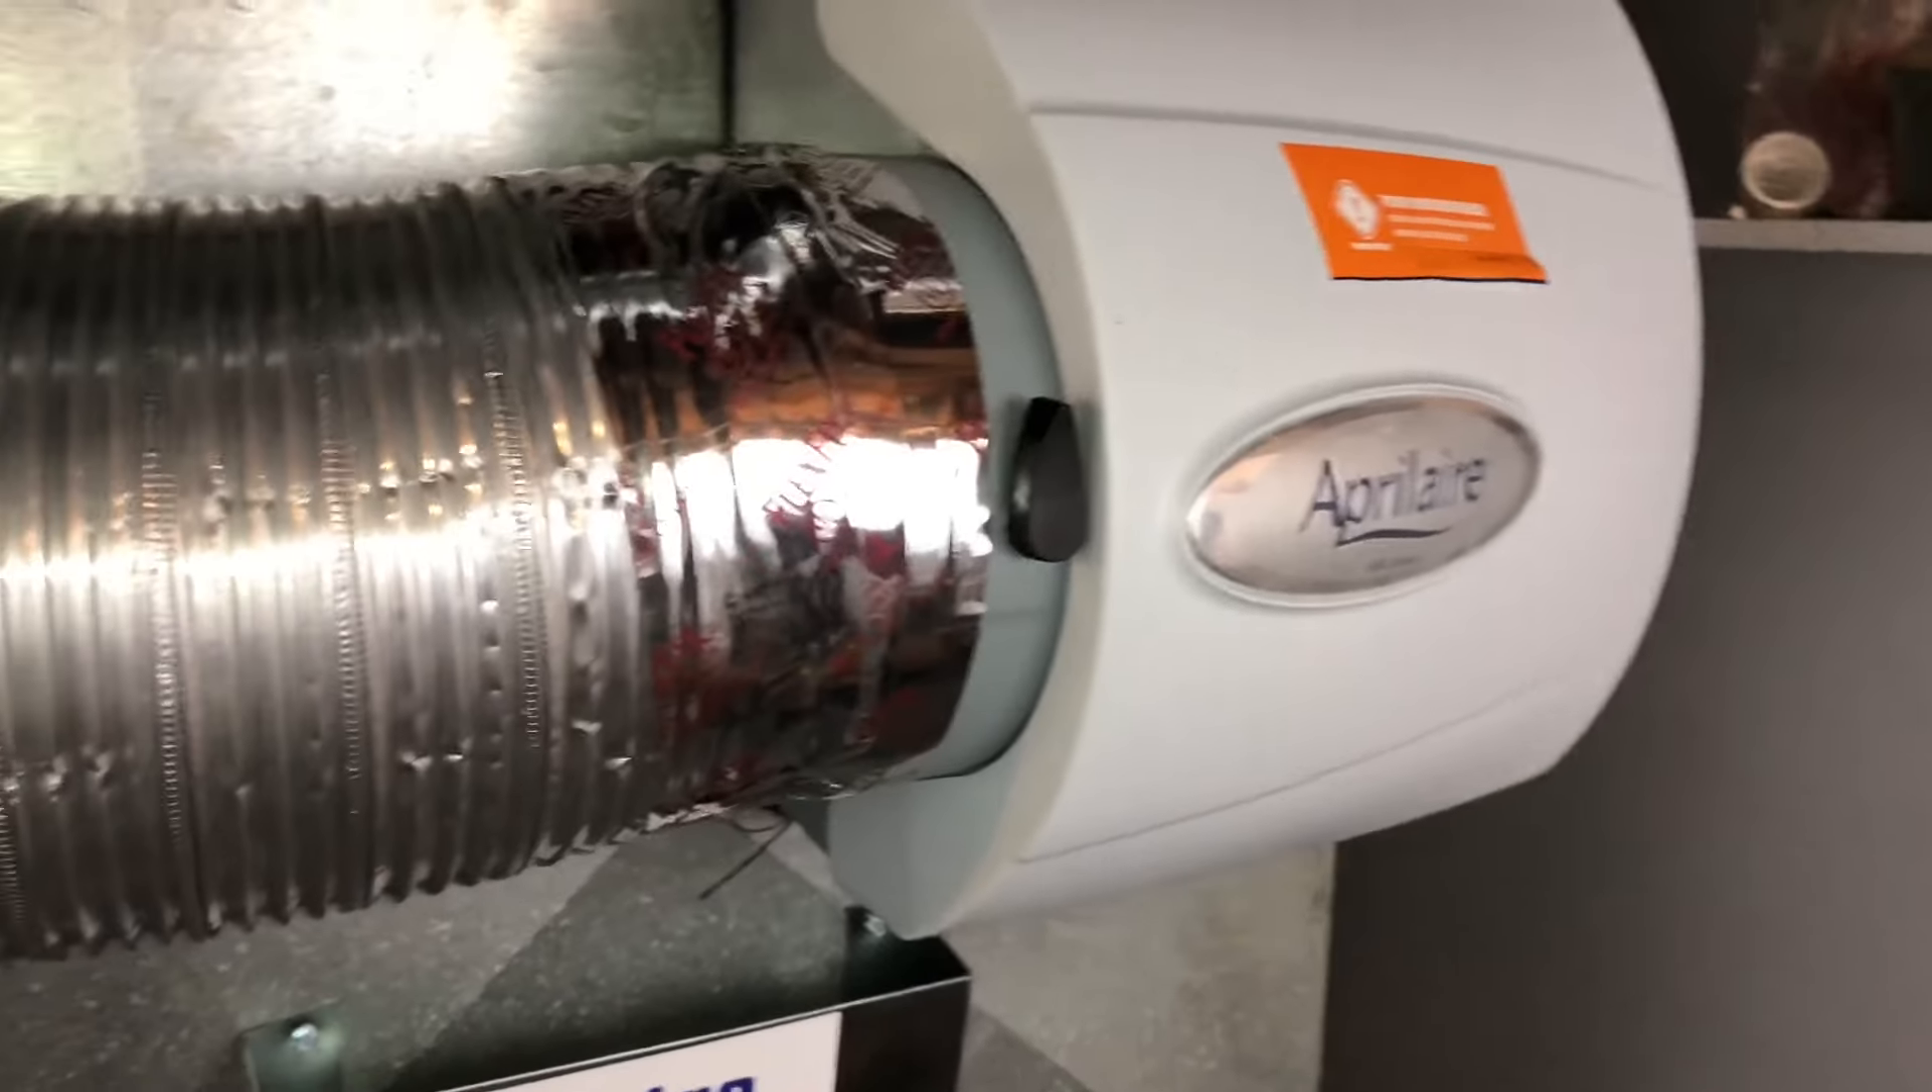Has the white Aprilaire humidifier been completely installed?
Yes.